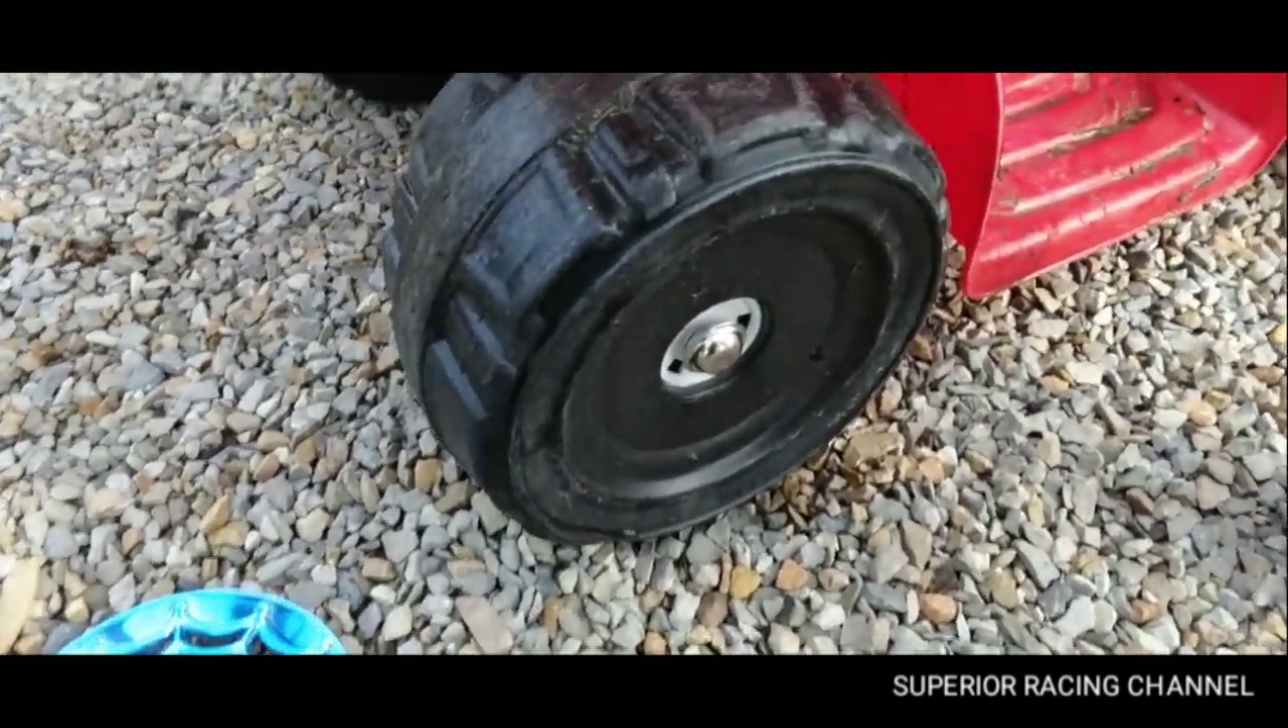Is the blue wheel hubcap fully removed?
Yes.